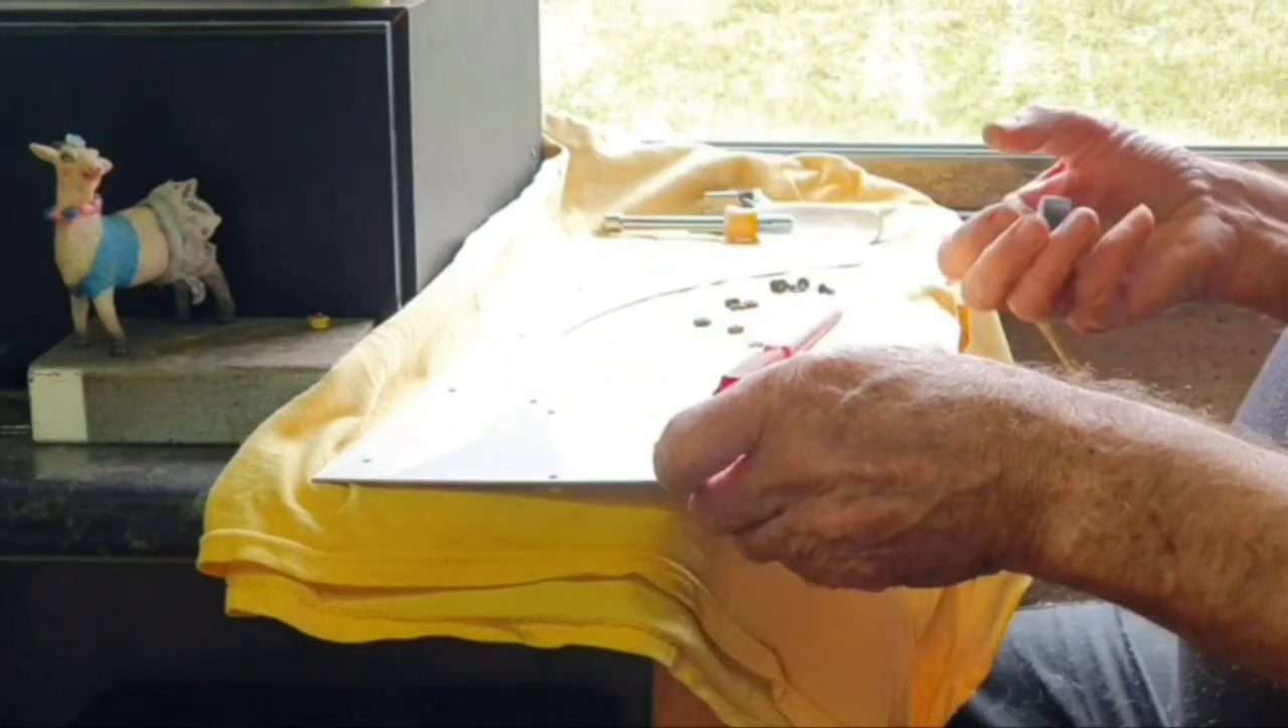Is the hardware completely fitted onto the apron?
No.